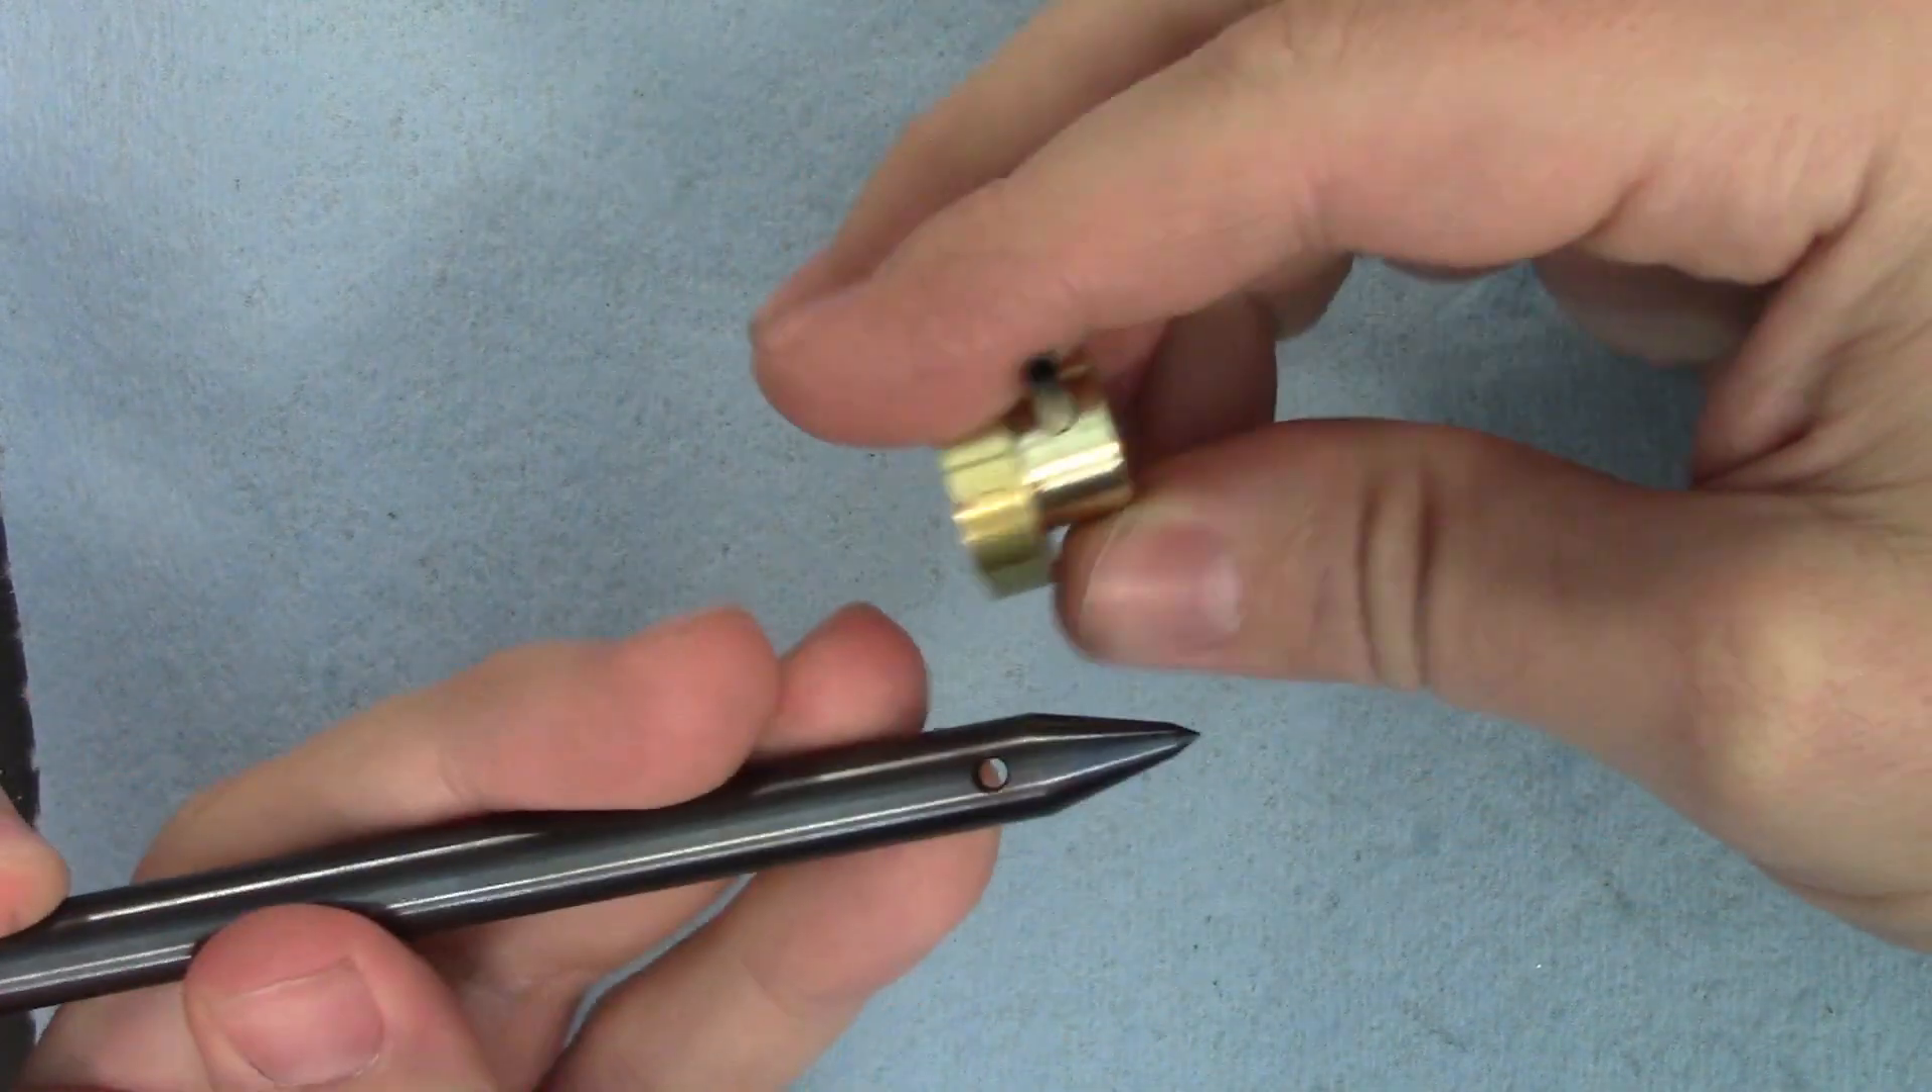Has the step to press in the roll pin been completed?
No.